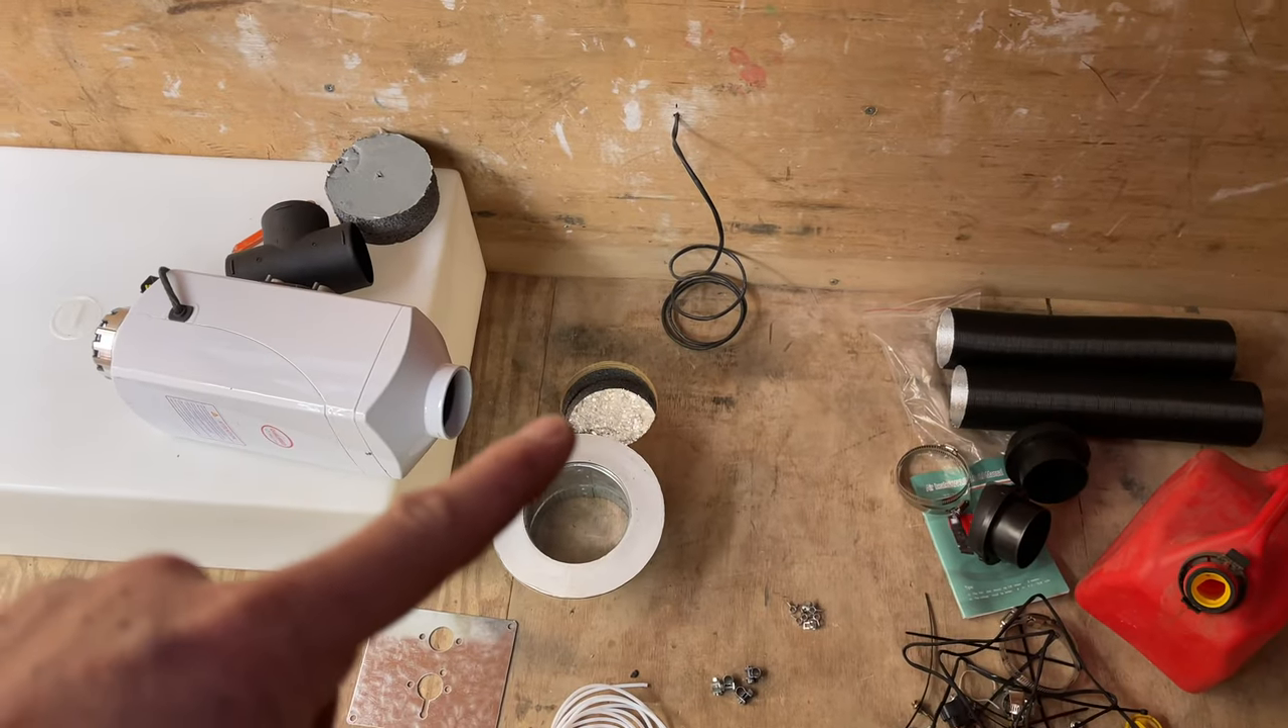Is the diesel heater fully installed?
No.